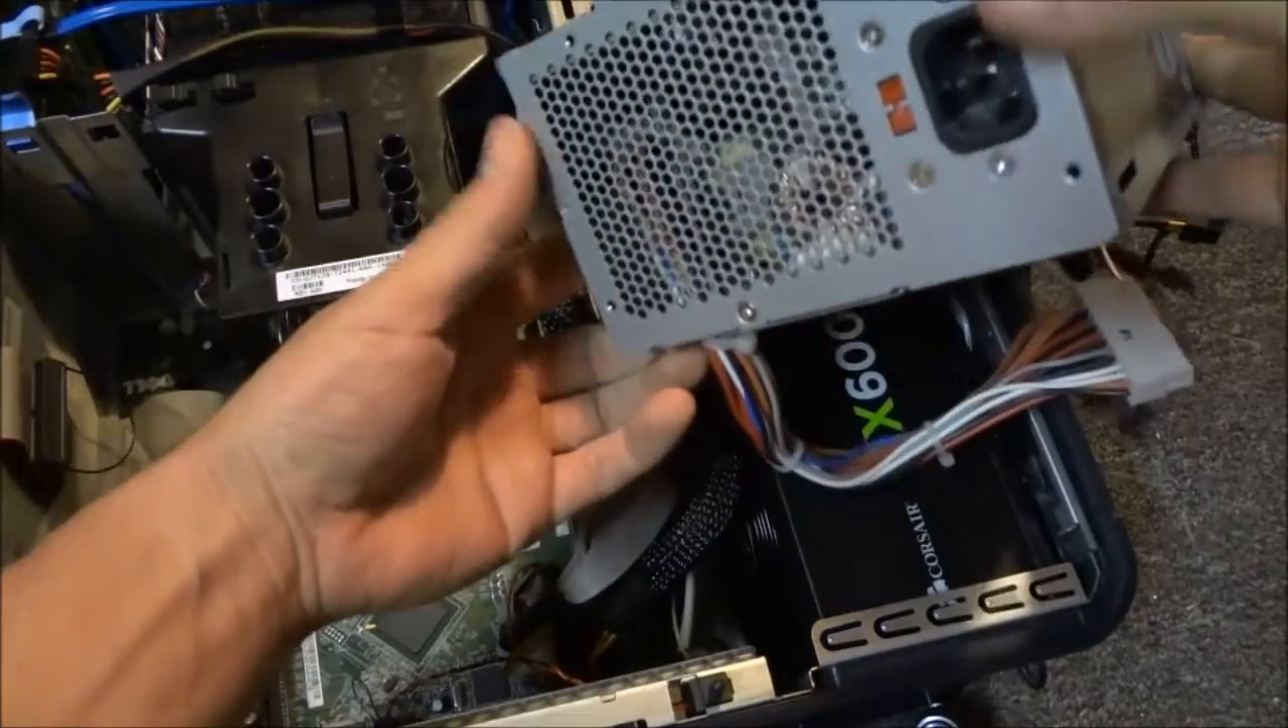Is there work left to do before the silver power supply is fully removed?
No.